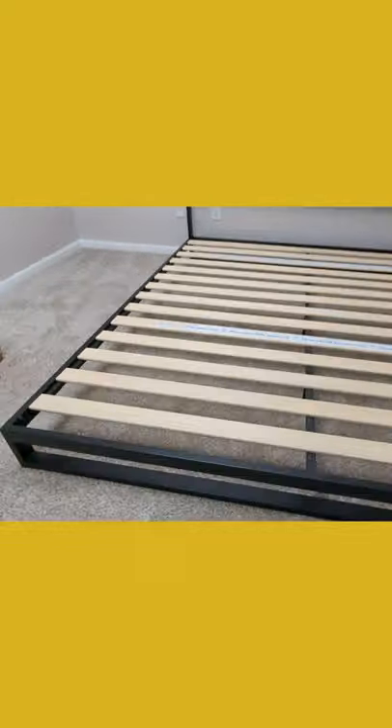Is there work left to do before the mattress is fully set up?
Yes.